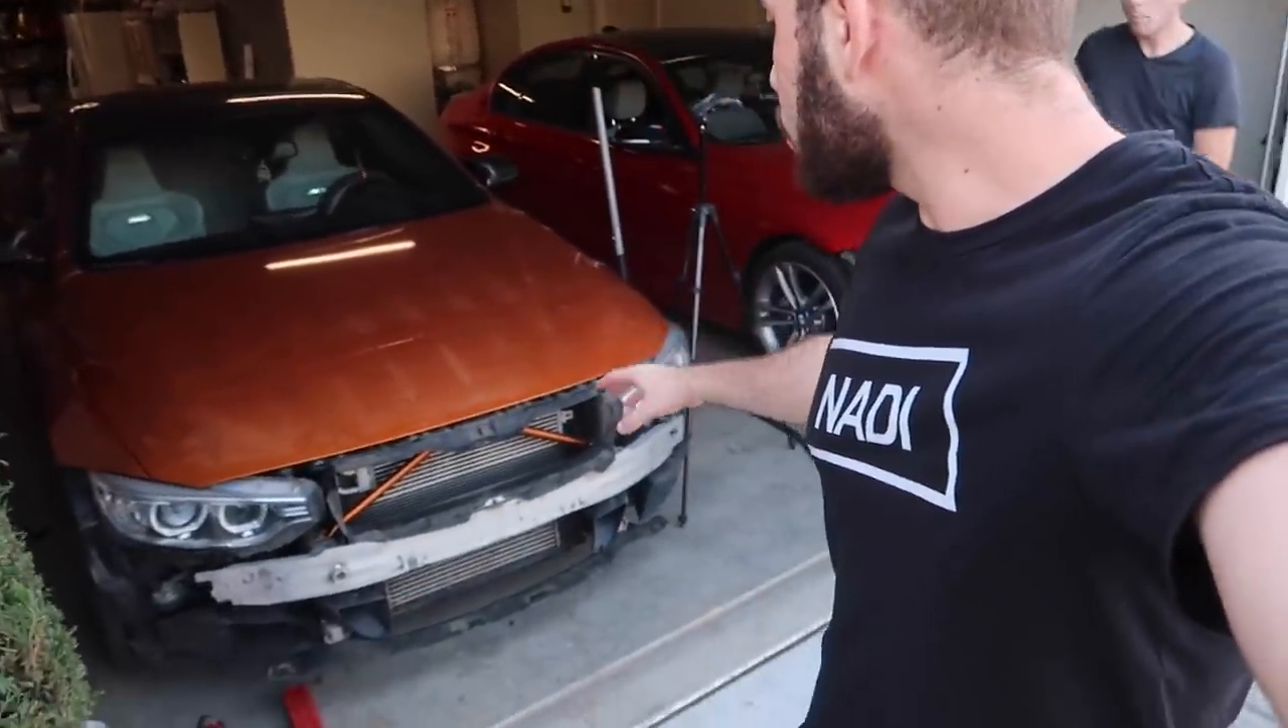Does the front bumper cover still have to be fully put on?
Yes.